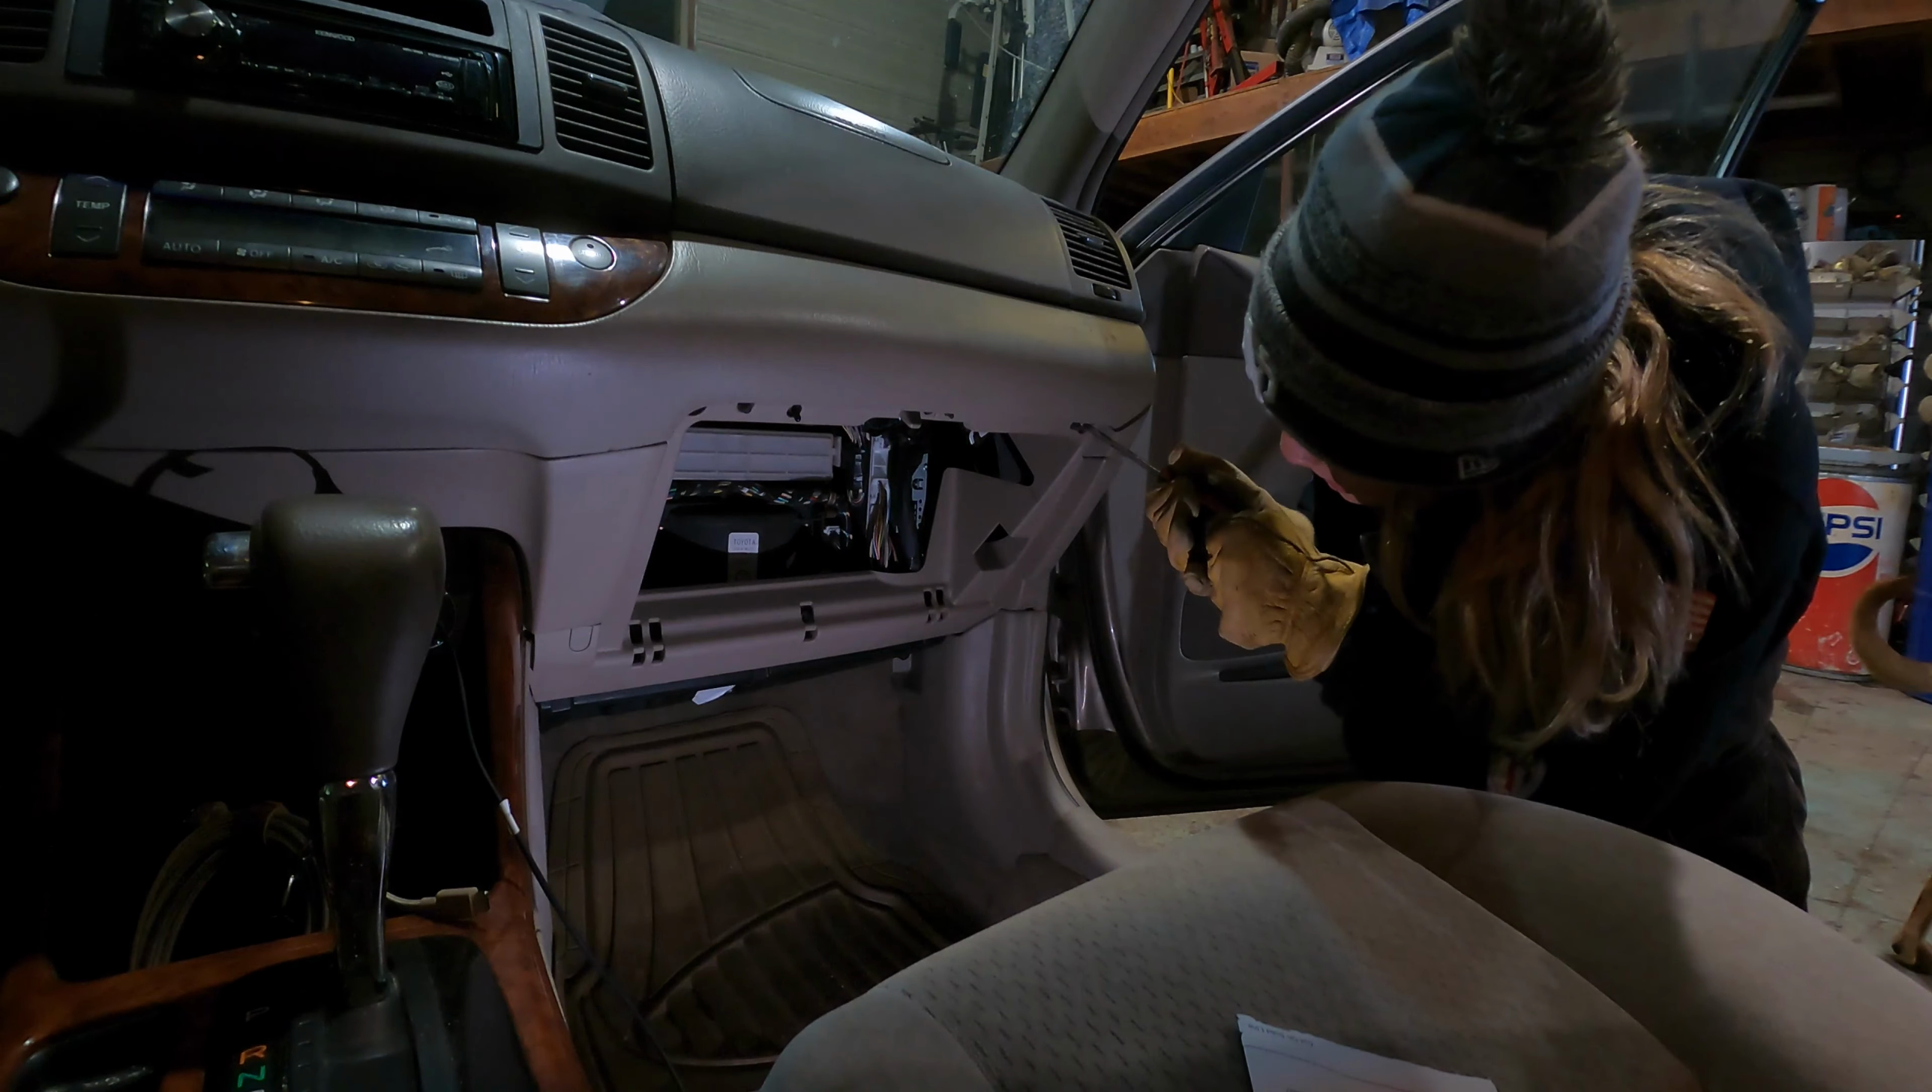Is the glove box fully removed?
Yes.